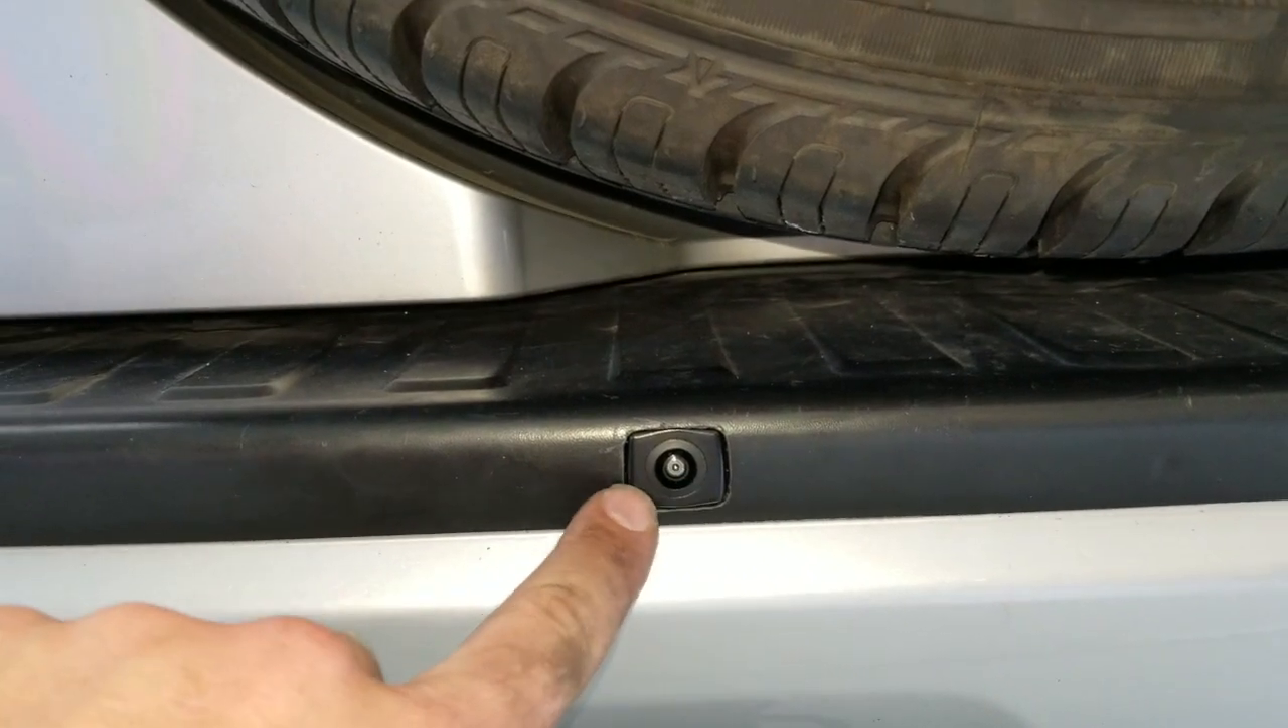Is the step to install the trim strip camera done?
Yes.